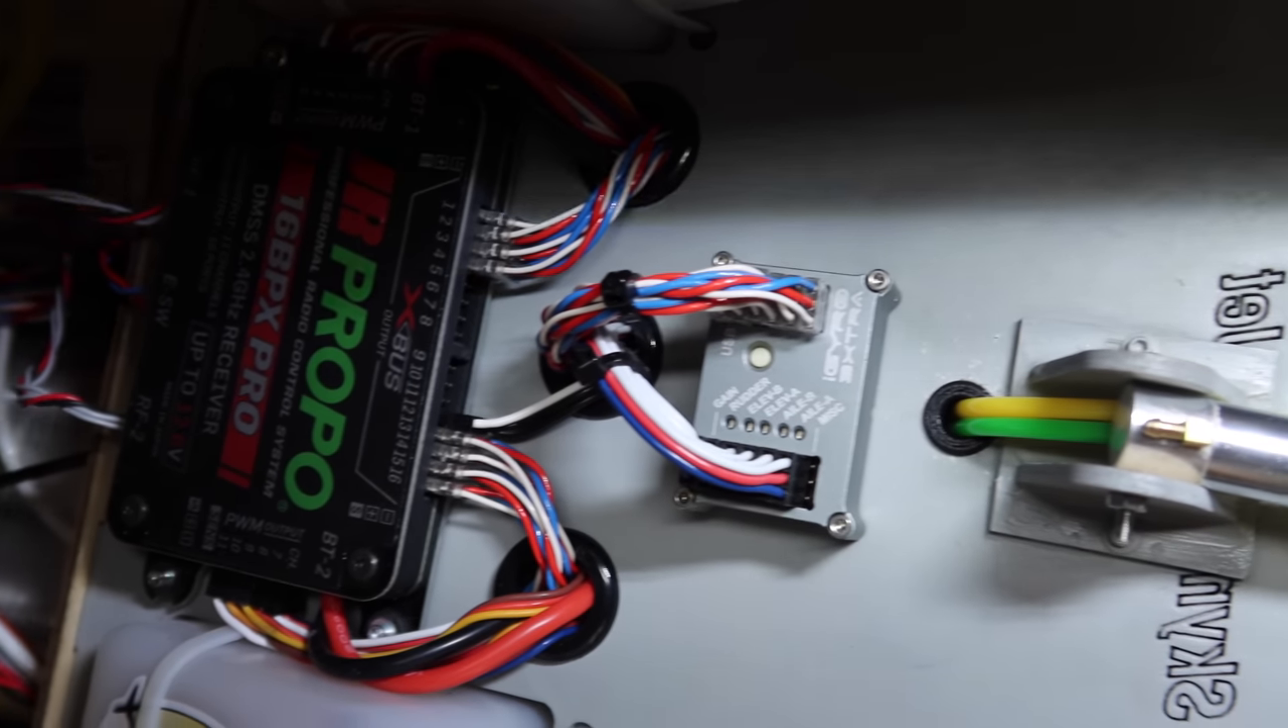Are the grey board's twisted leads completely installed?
Yes.